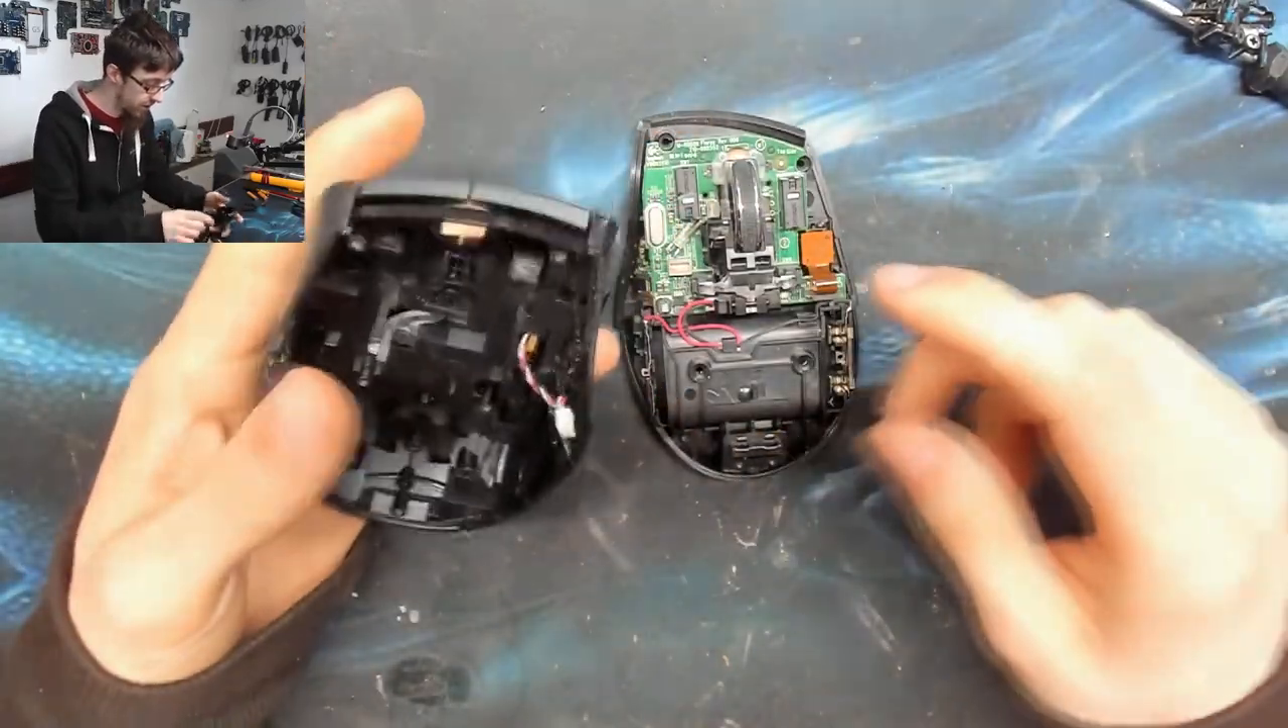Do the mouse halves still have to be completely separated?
No.